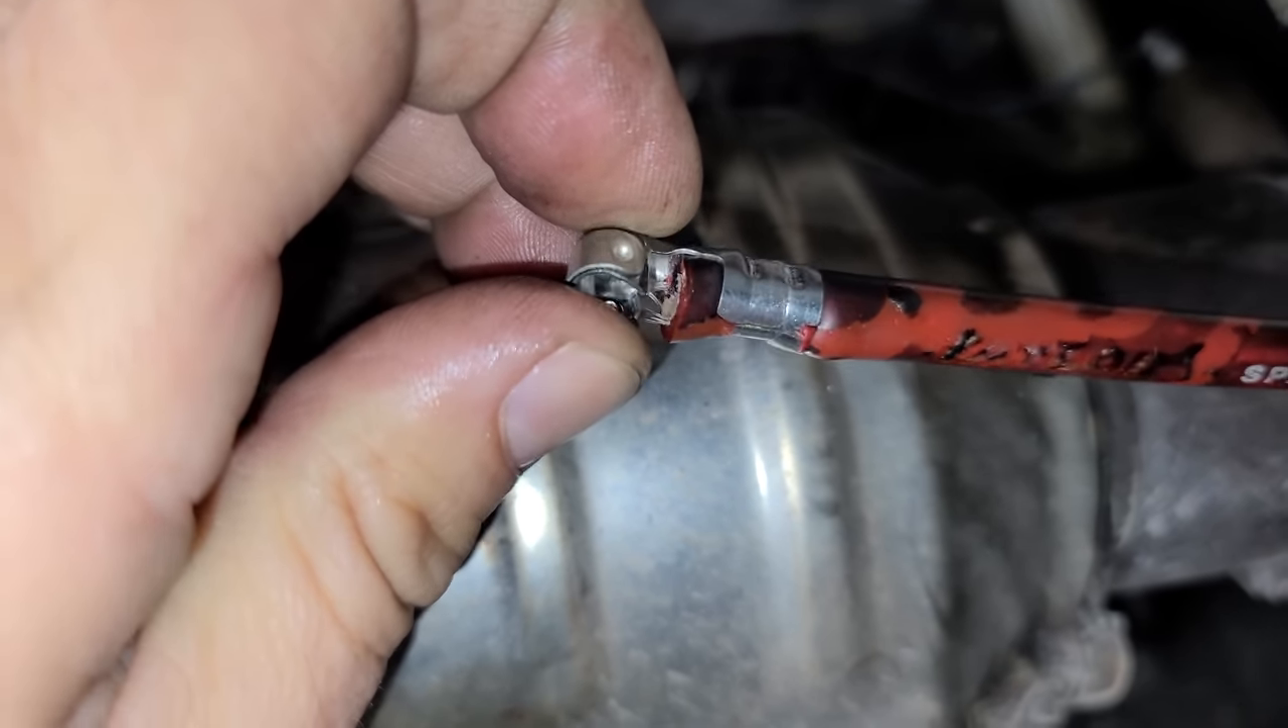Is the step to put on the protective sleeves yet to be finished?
Yes.